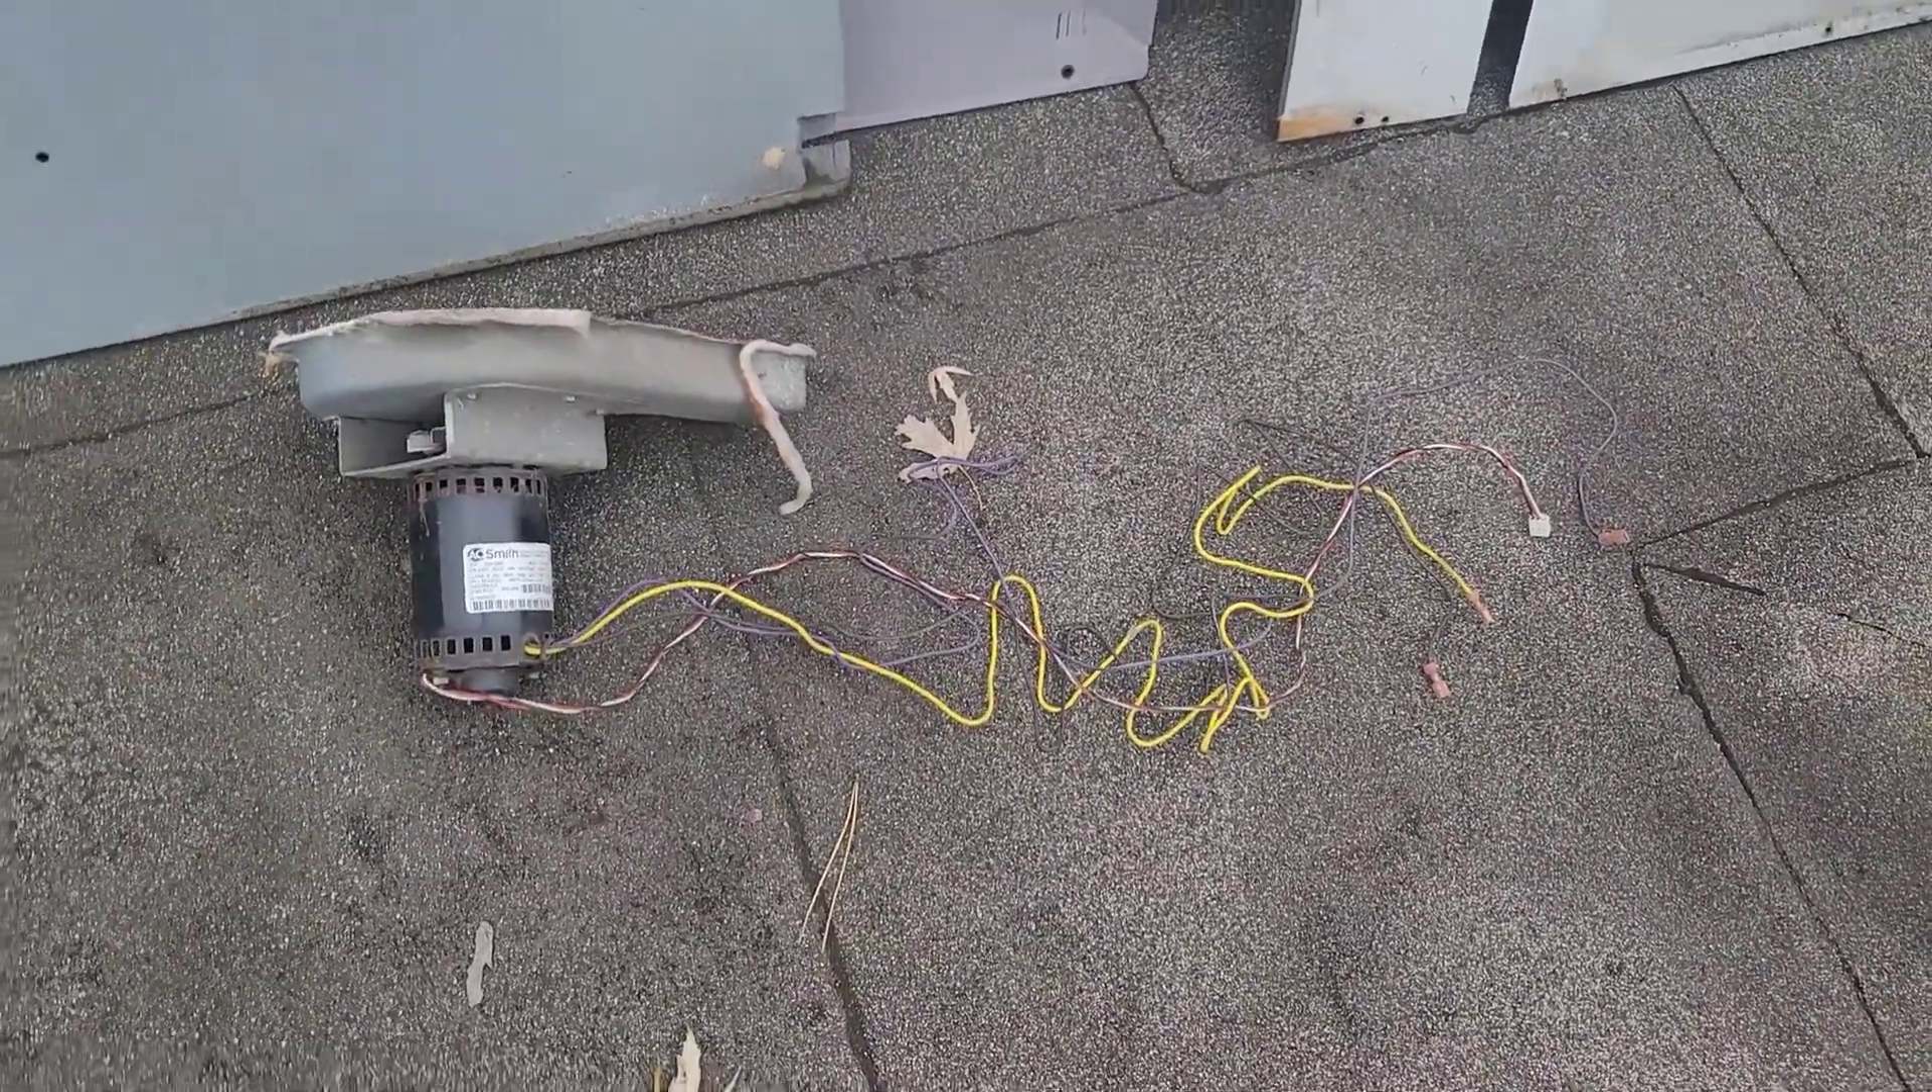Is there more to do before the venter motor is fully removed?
No.